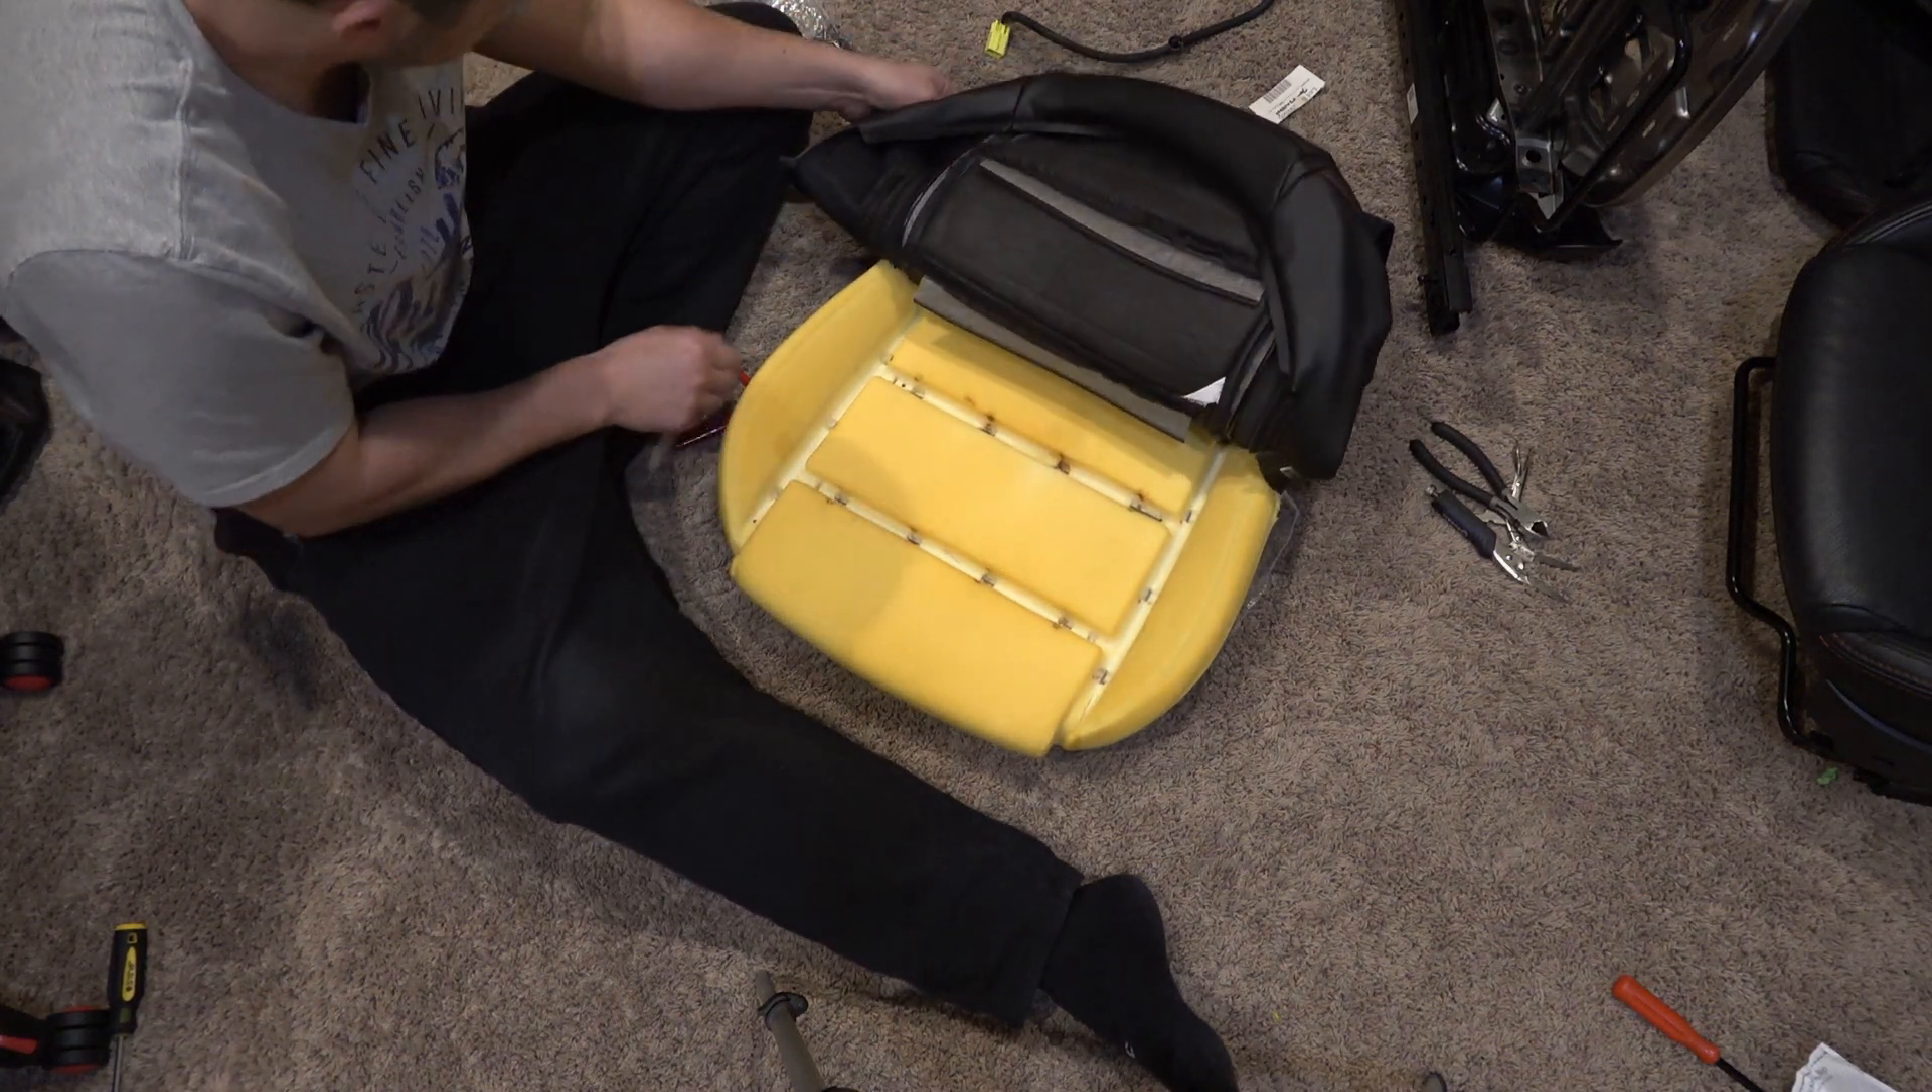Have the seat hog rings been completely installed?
No.